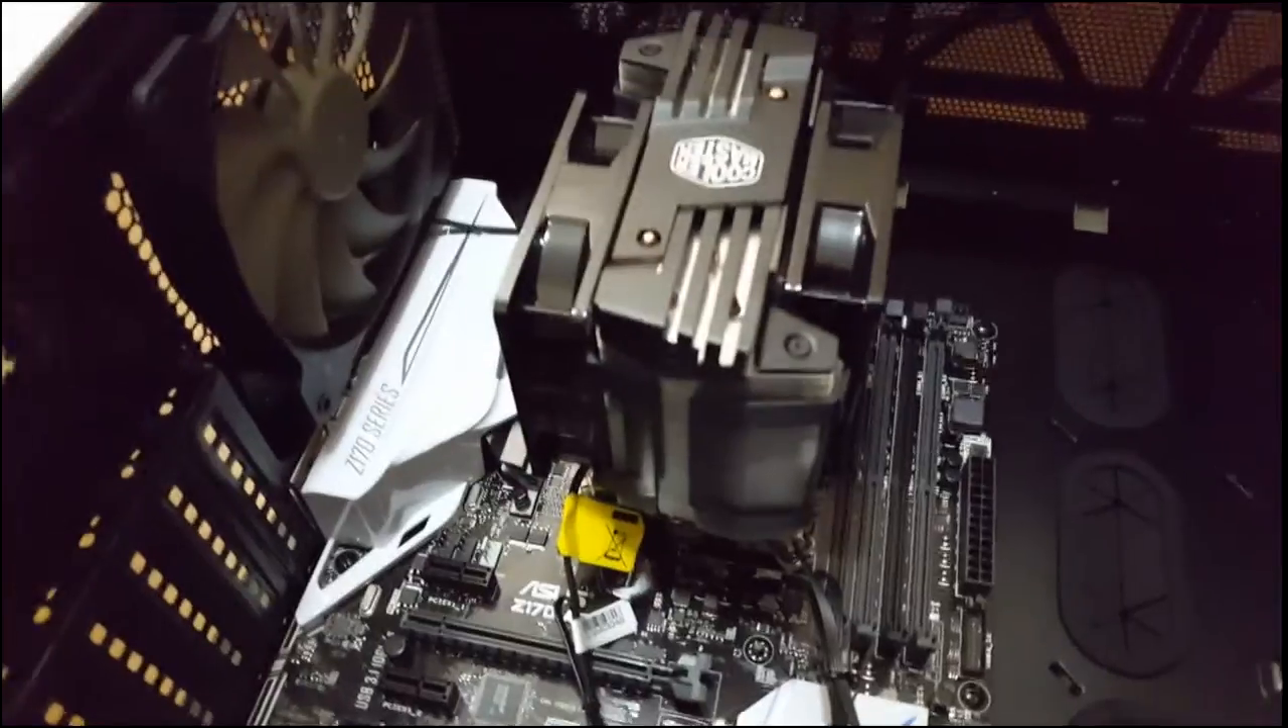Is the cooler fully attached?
Yes.